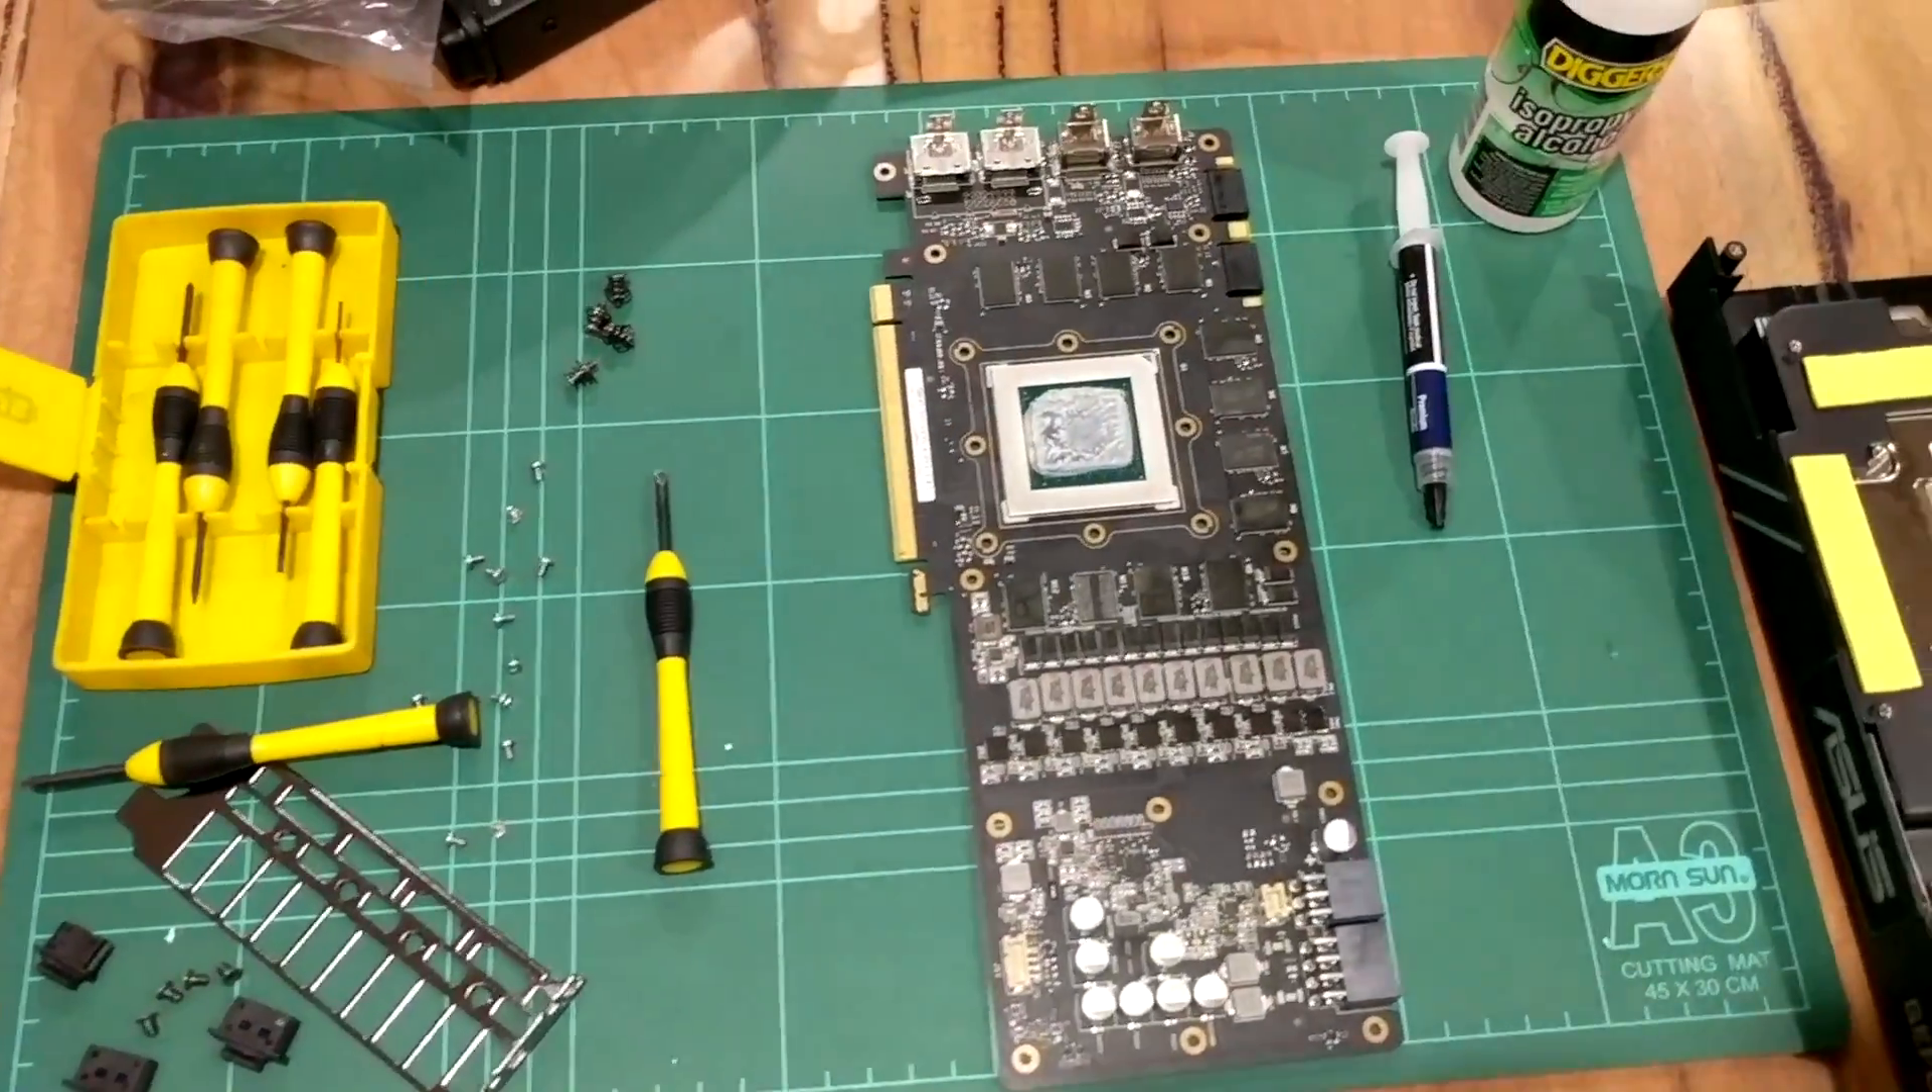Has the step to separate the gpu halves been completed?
Yes.